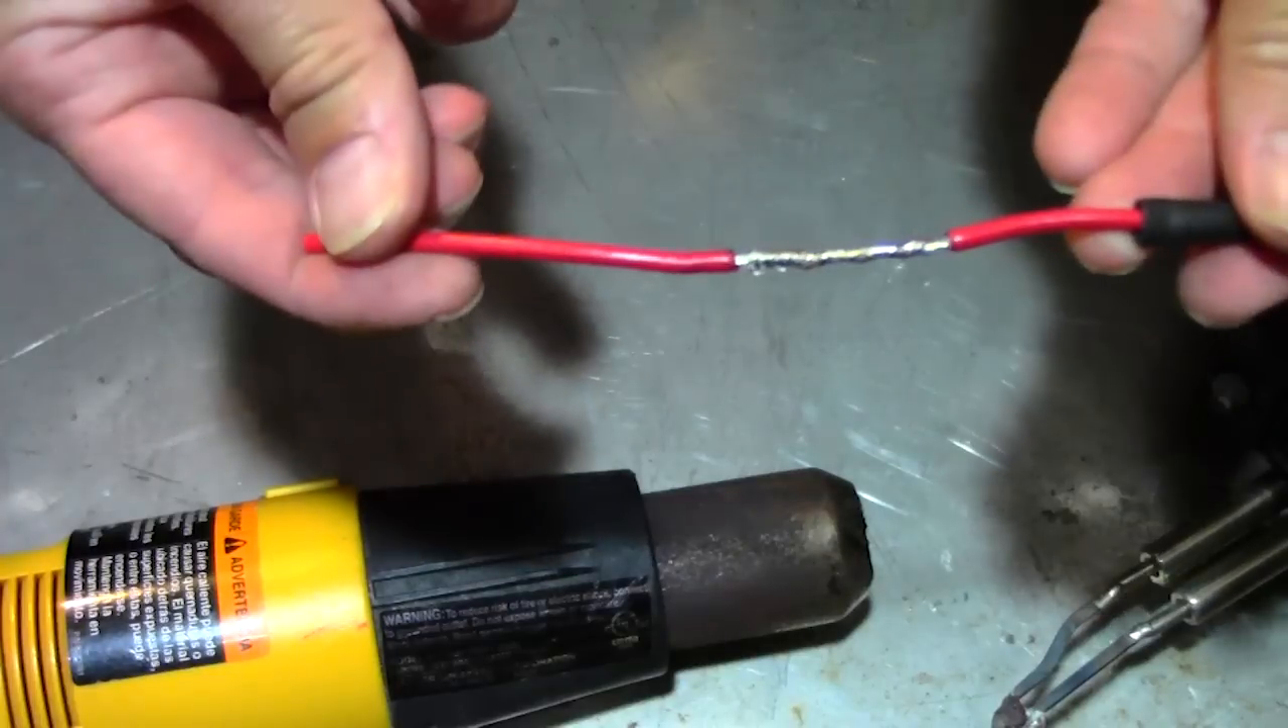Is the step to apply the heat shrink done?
No.